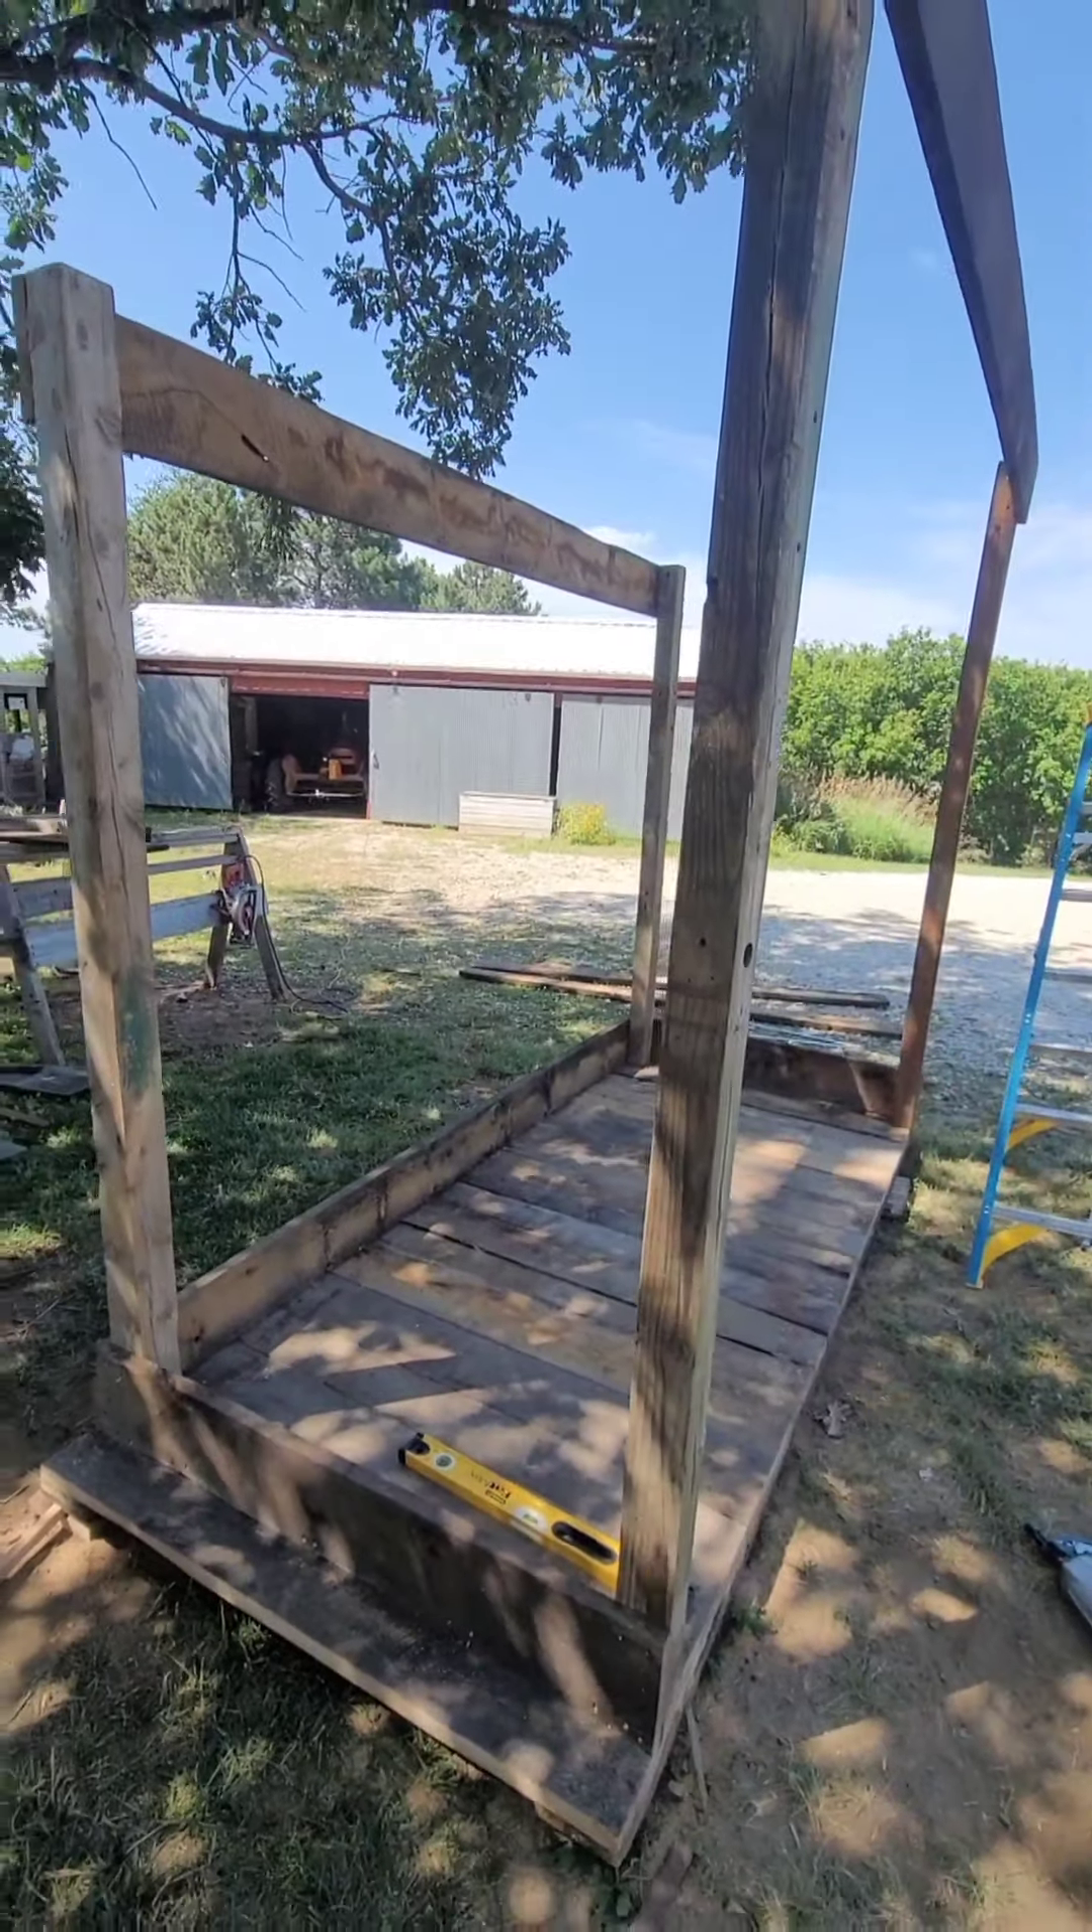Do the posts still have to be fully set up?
No.